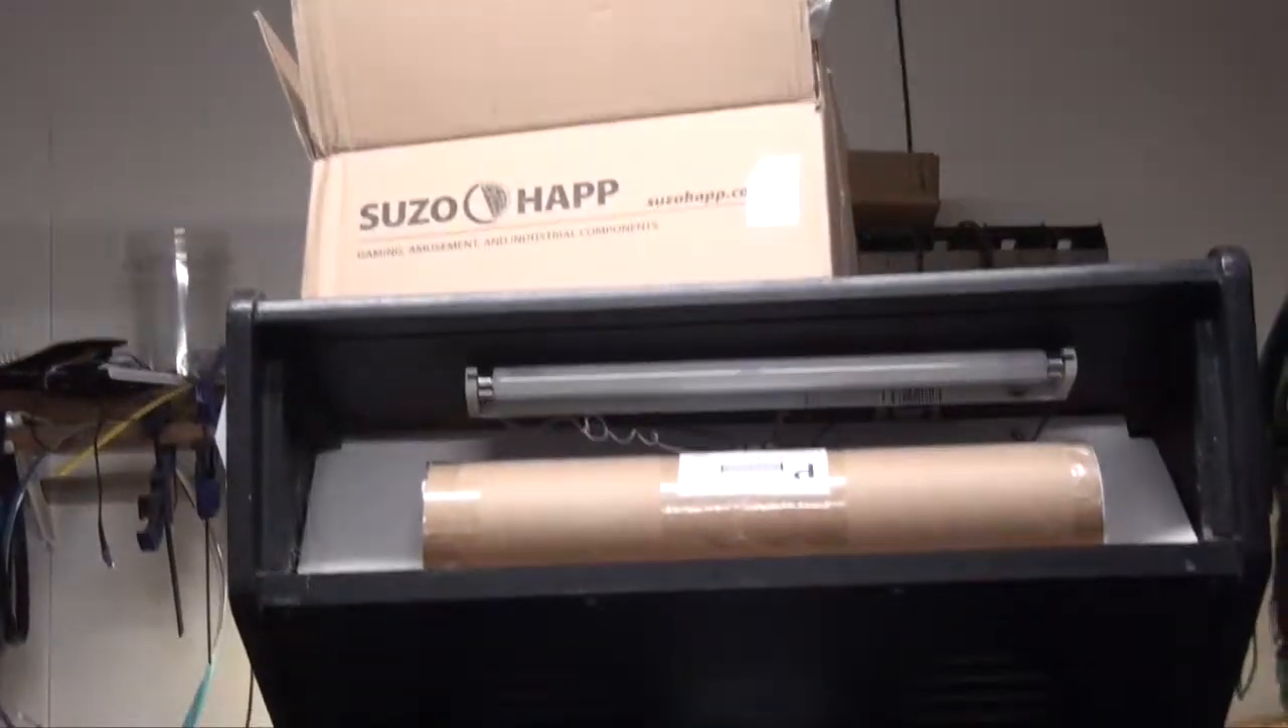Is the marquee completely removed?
Yes.